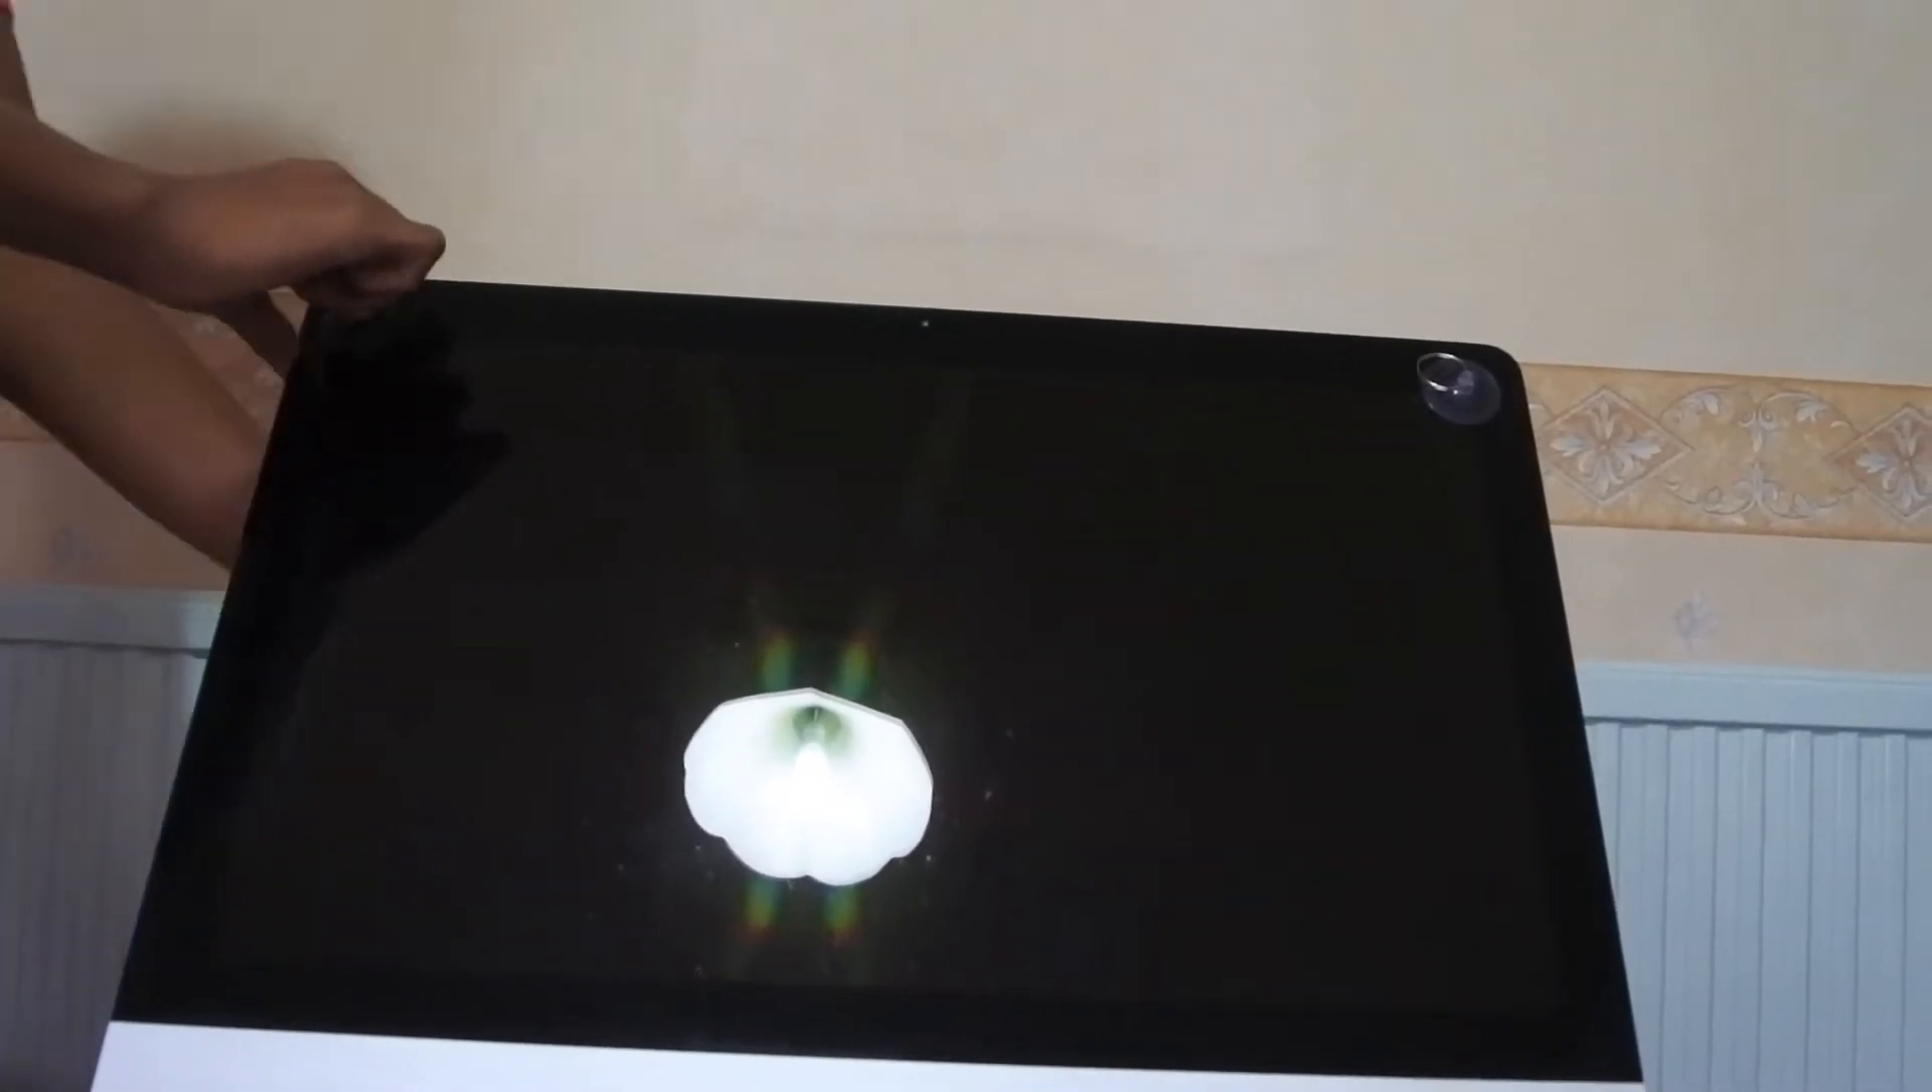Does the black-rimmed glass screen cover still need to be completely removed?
Yes.